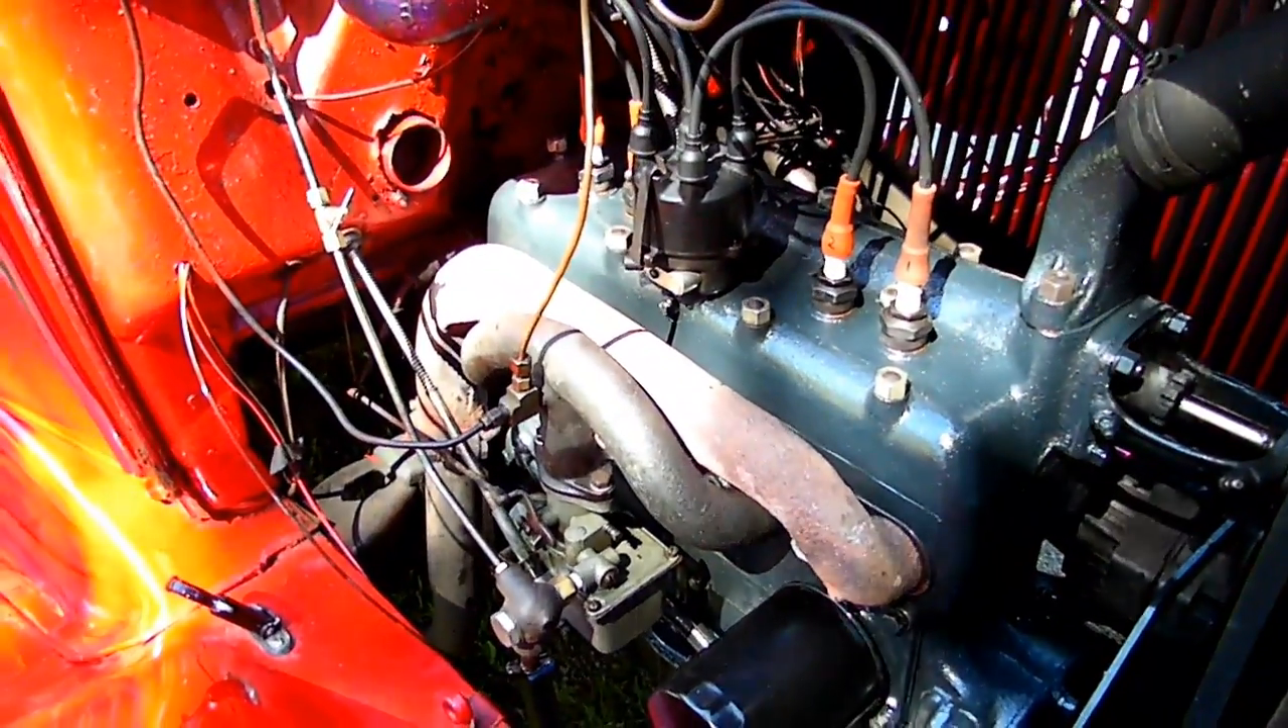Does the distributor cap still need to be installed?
No.